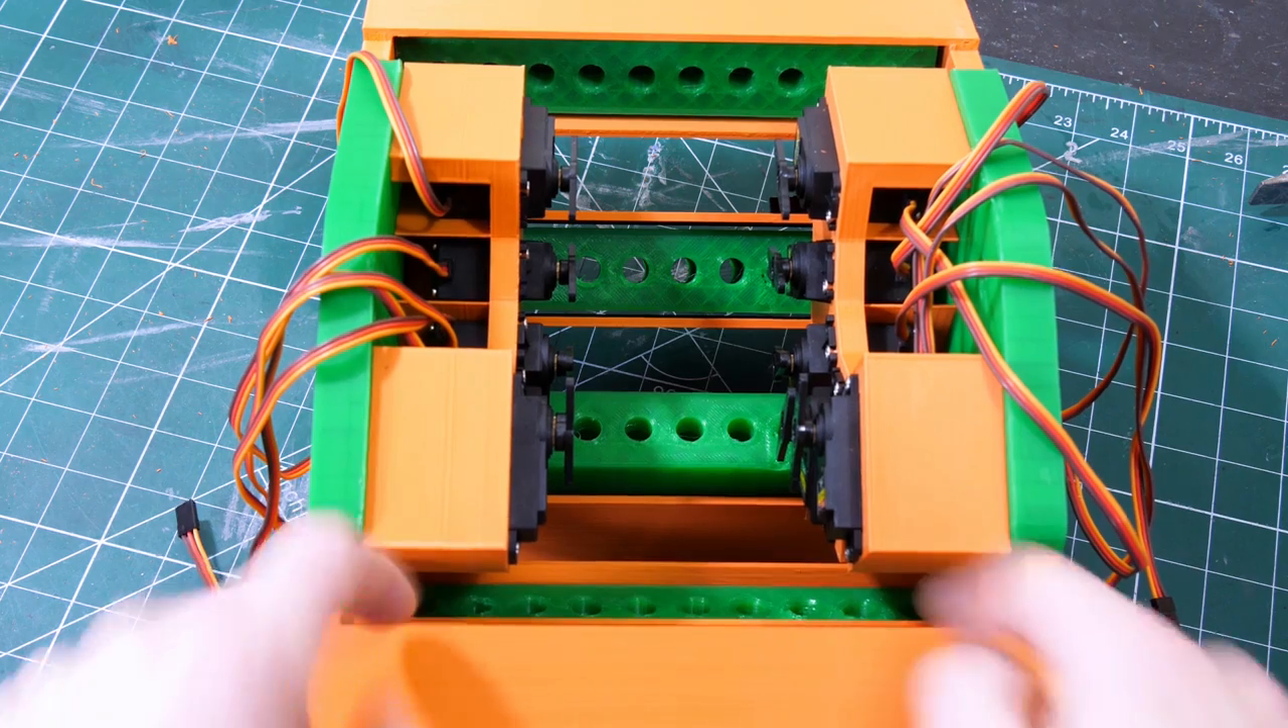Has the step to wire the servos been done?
No.